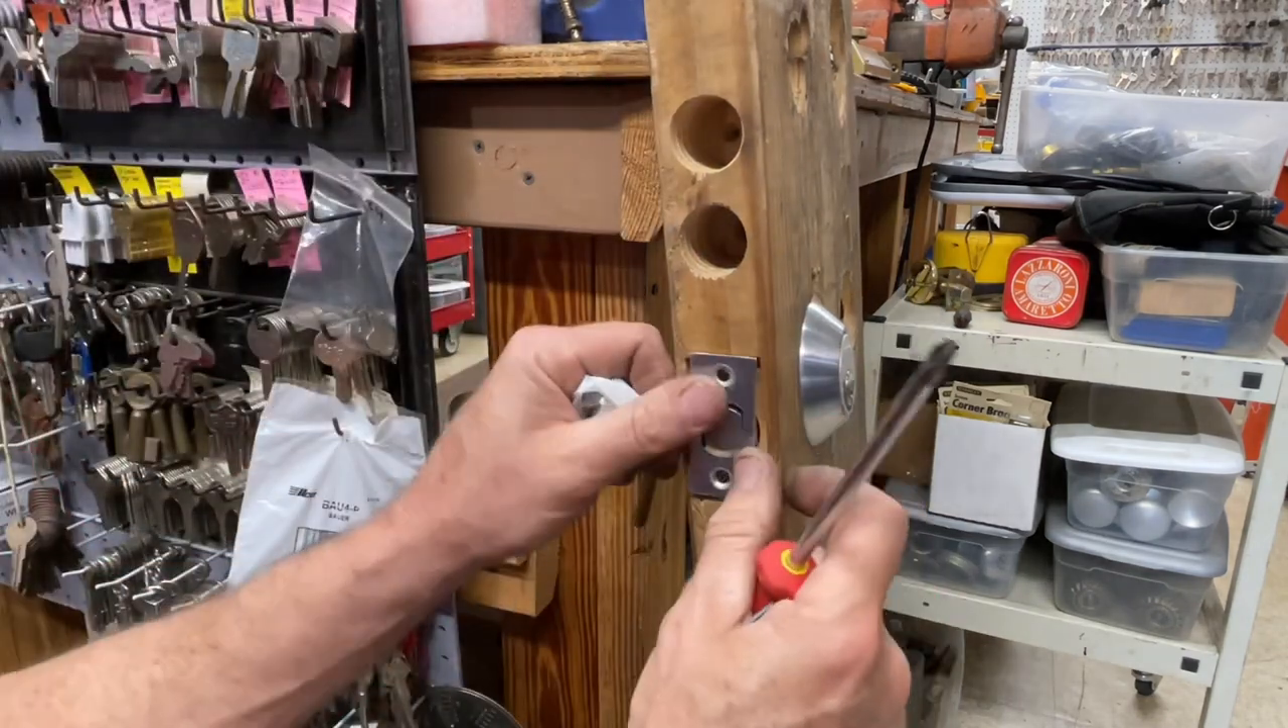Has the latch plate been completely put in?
No.